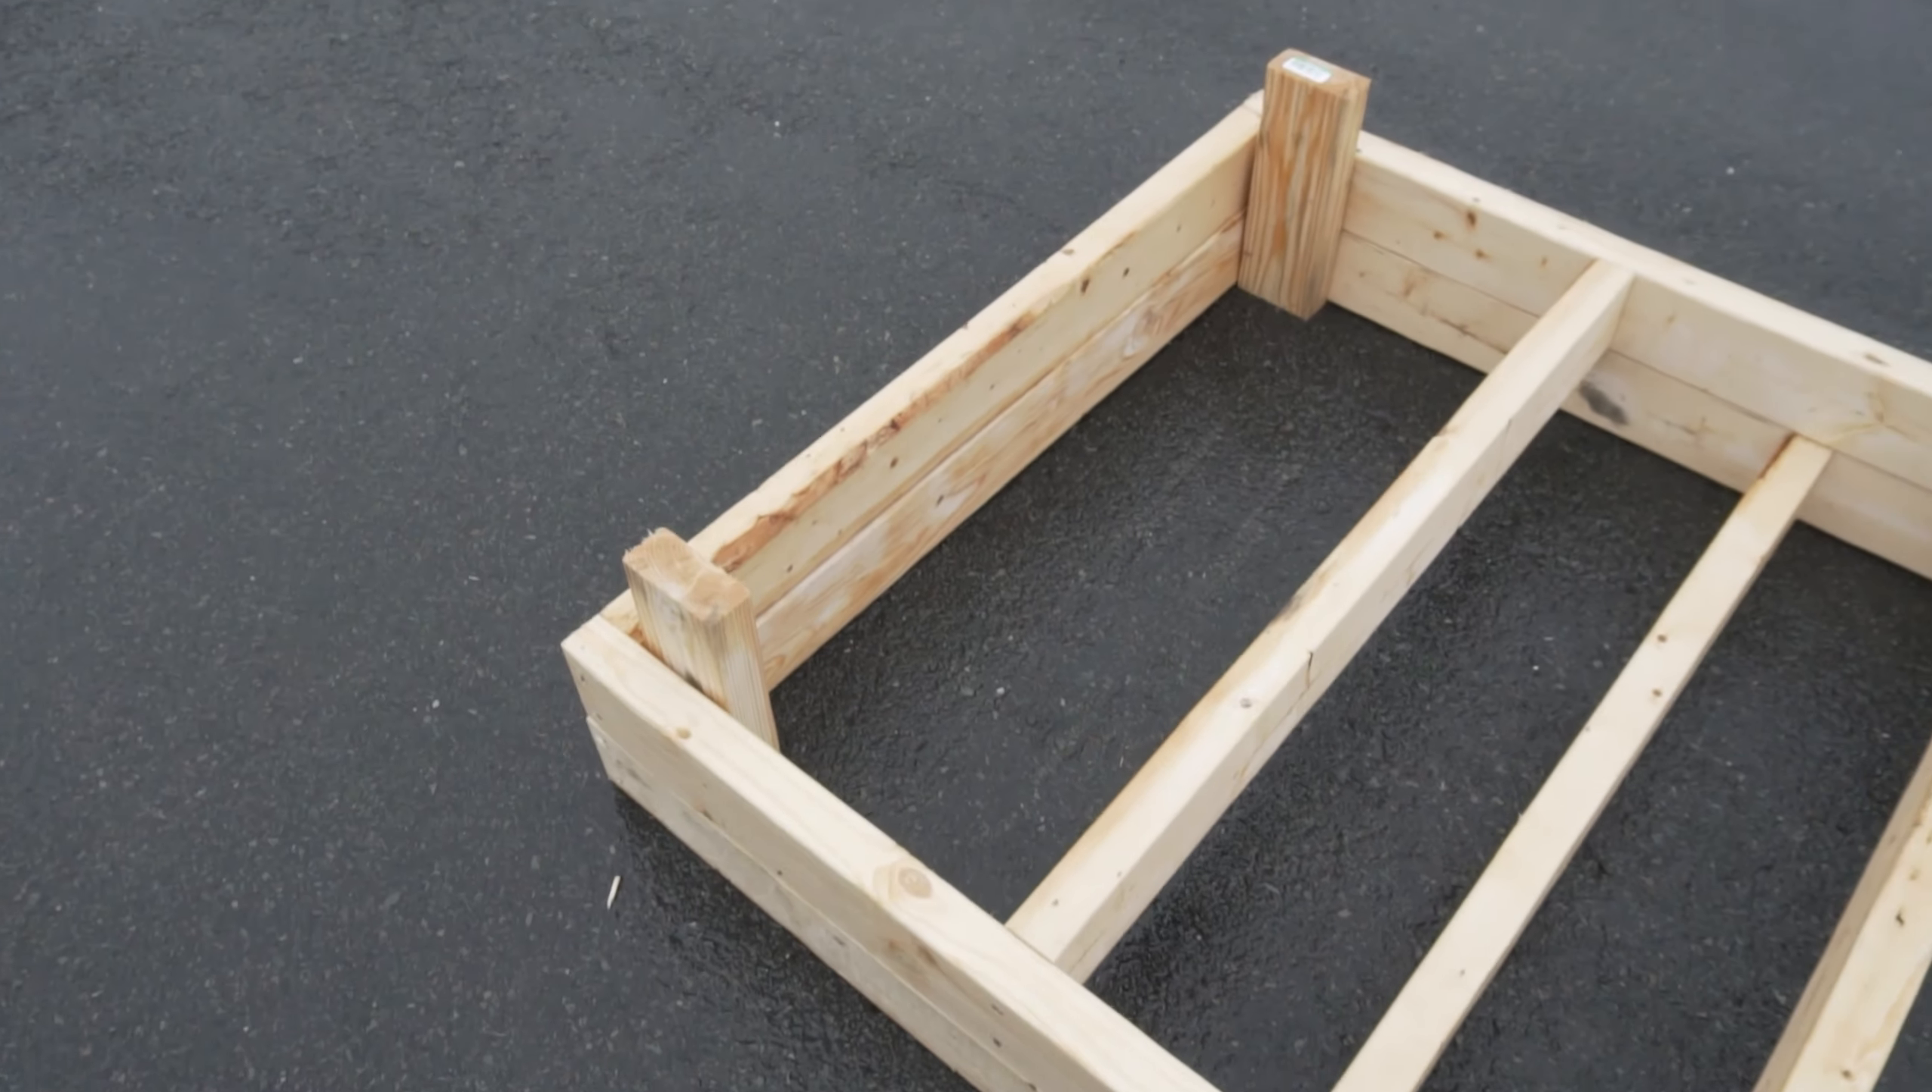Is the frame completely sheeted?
No.